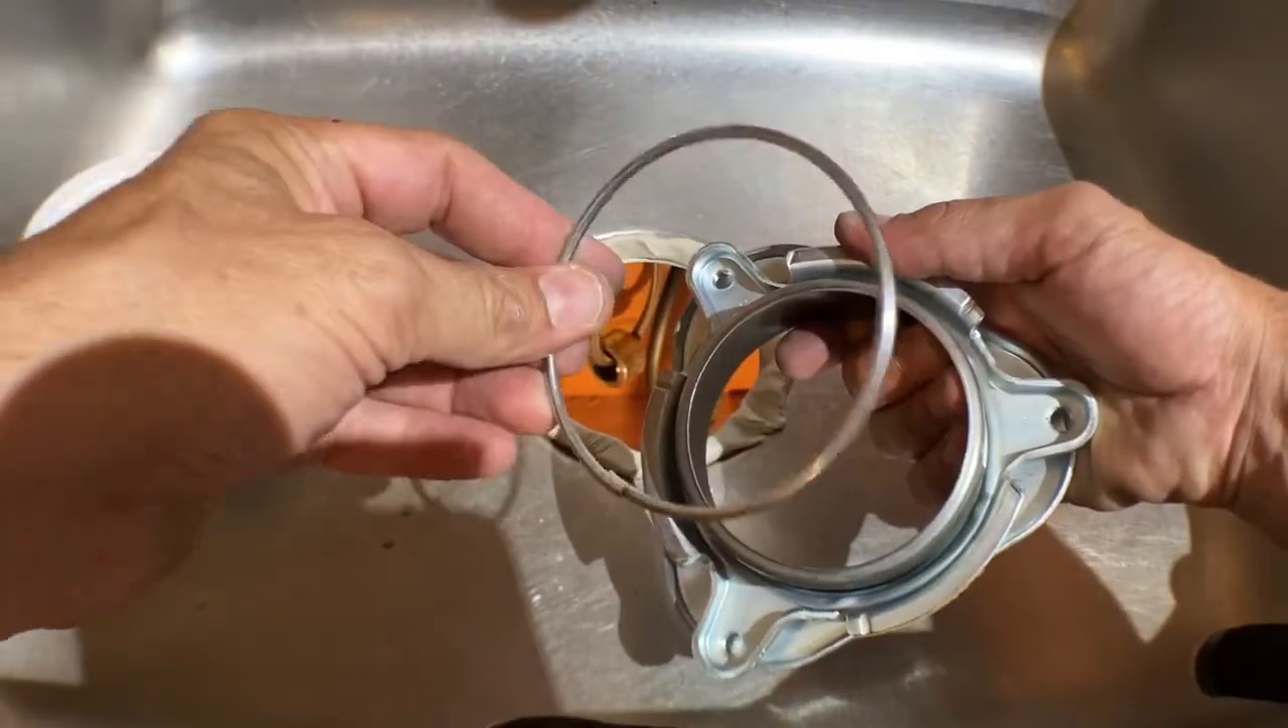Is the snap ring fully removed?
Yes.